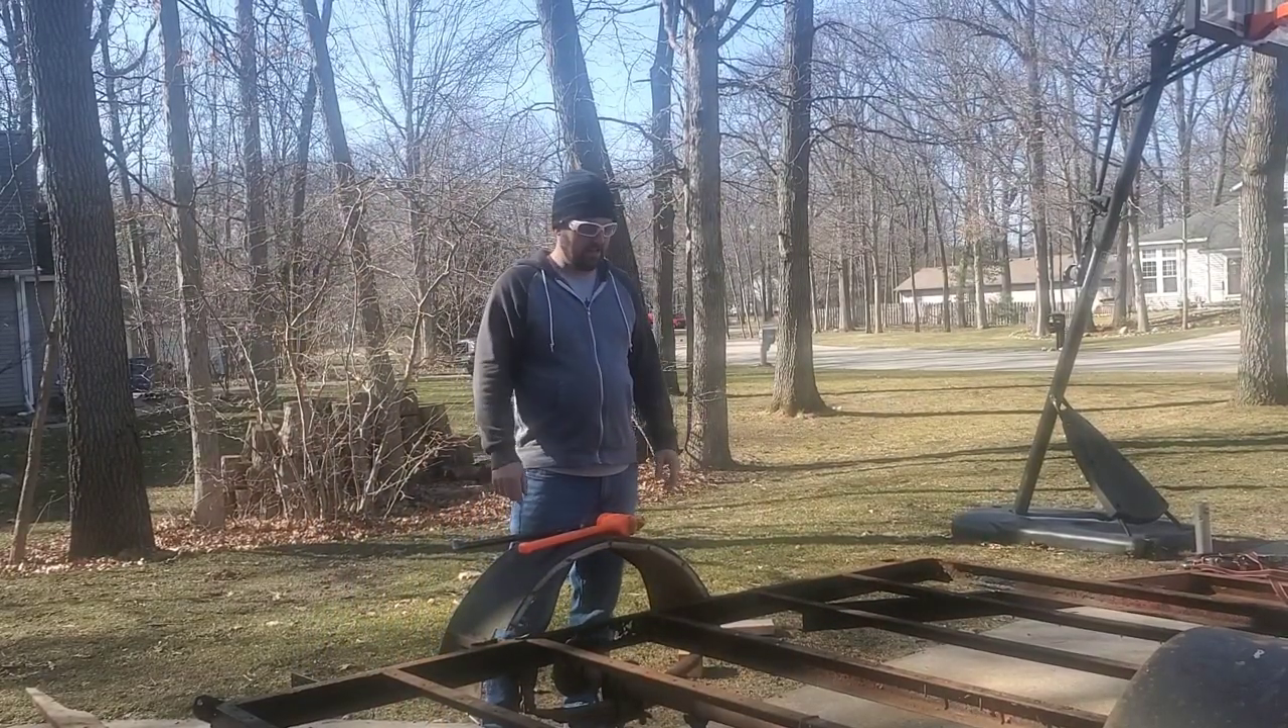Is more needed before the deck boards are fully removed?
No.